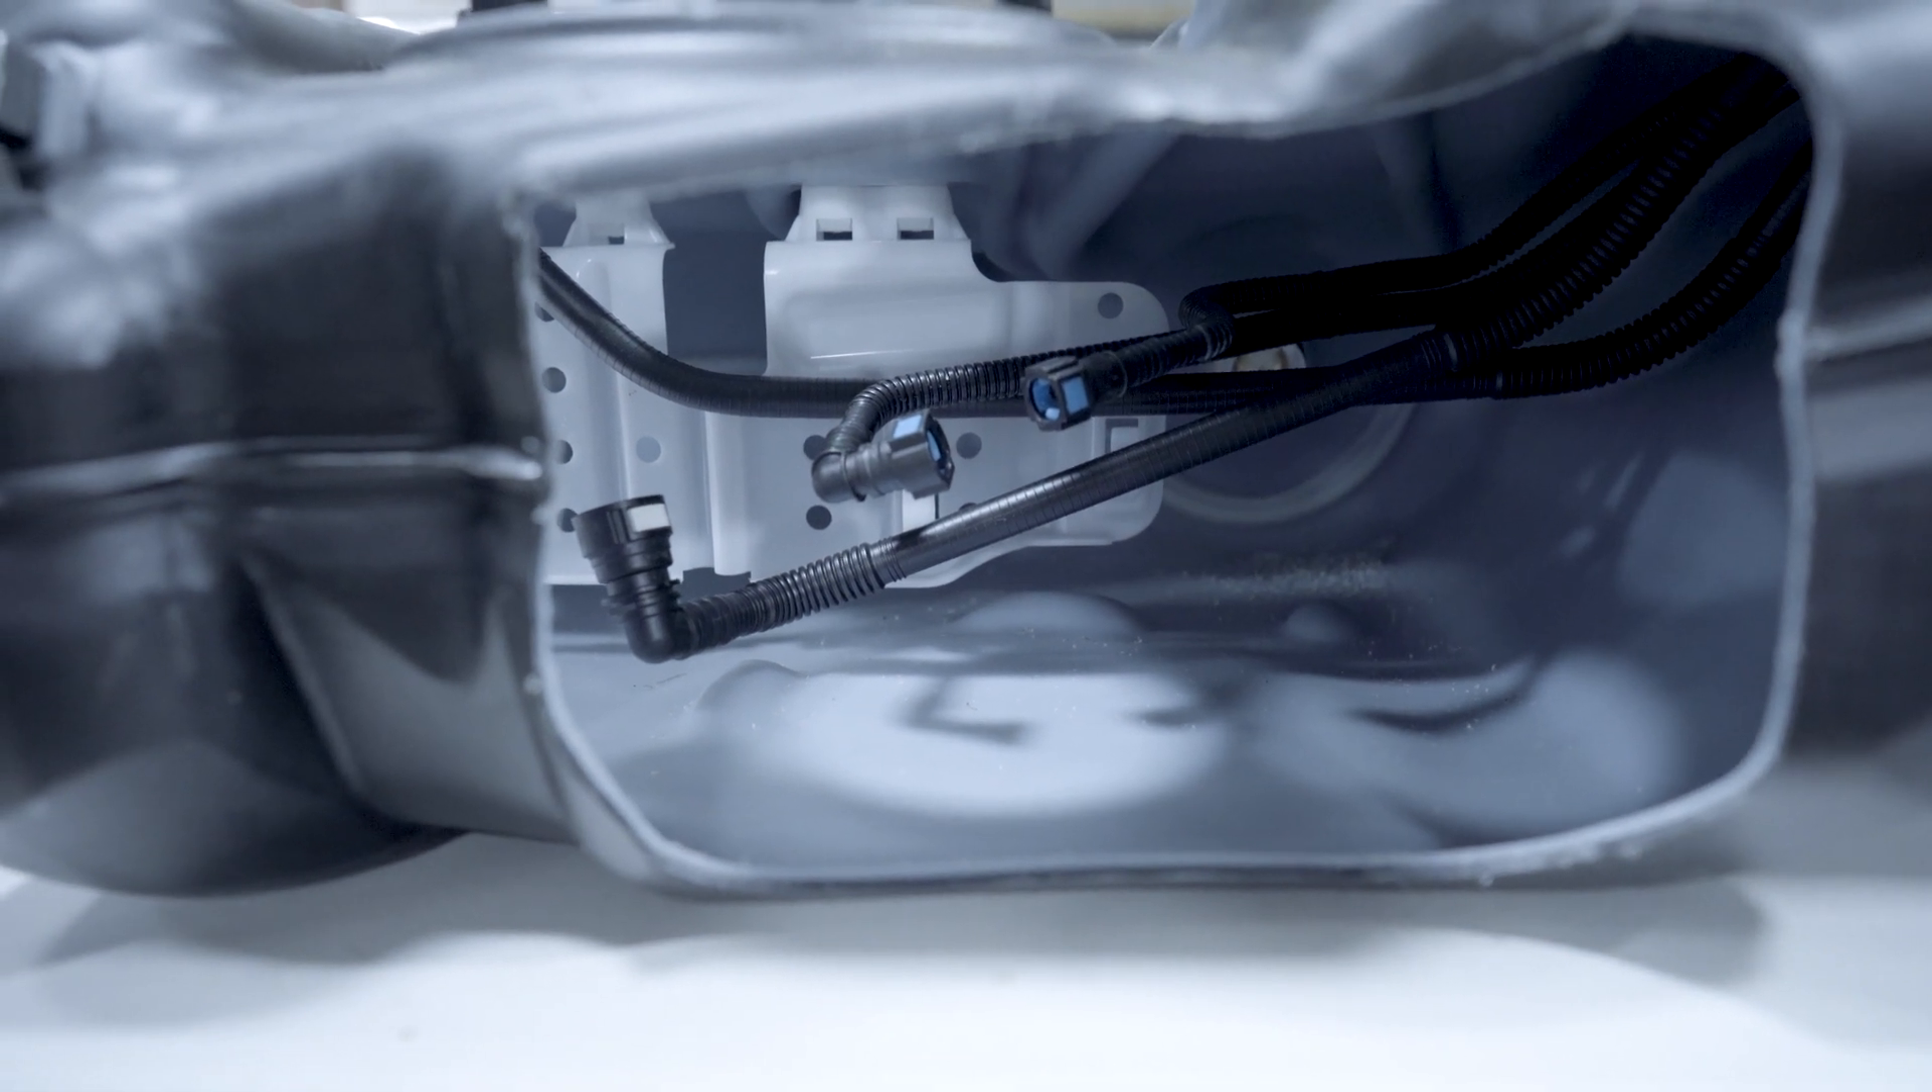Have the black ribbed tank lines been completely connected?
No.